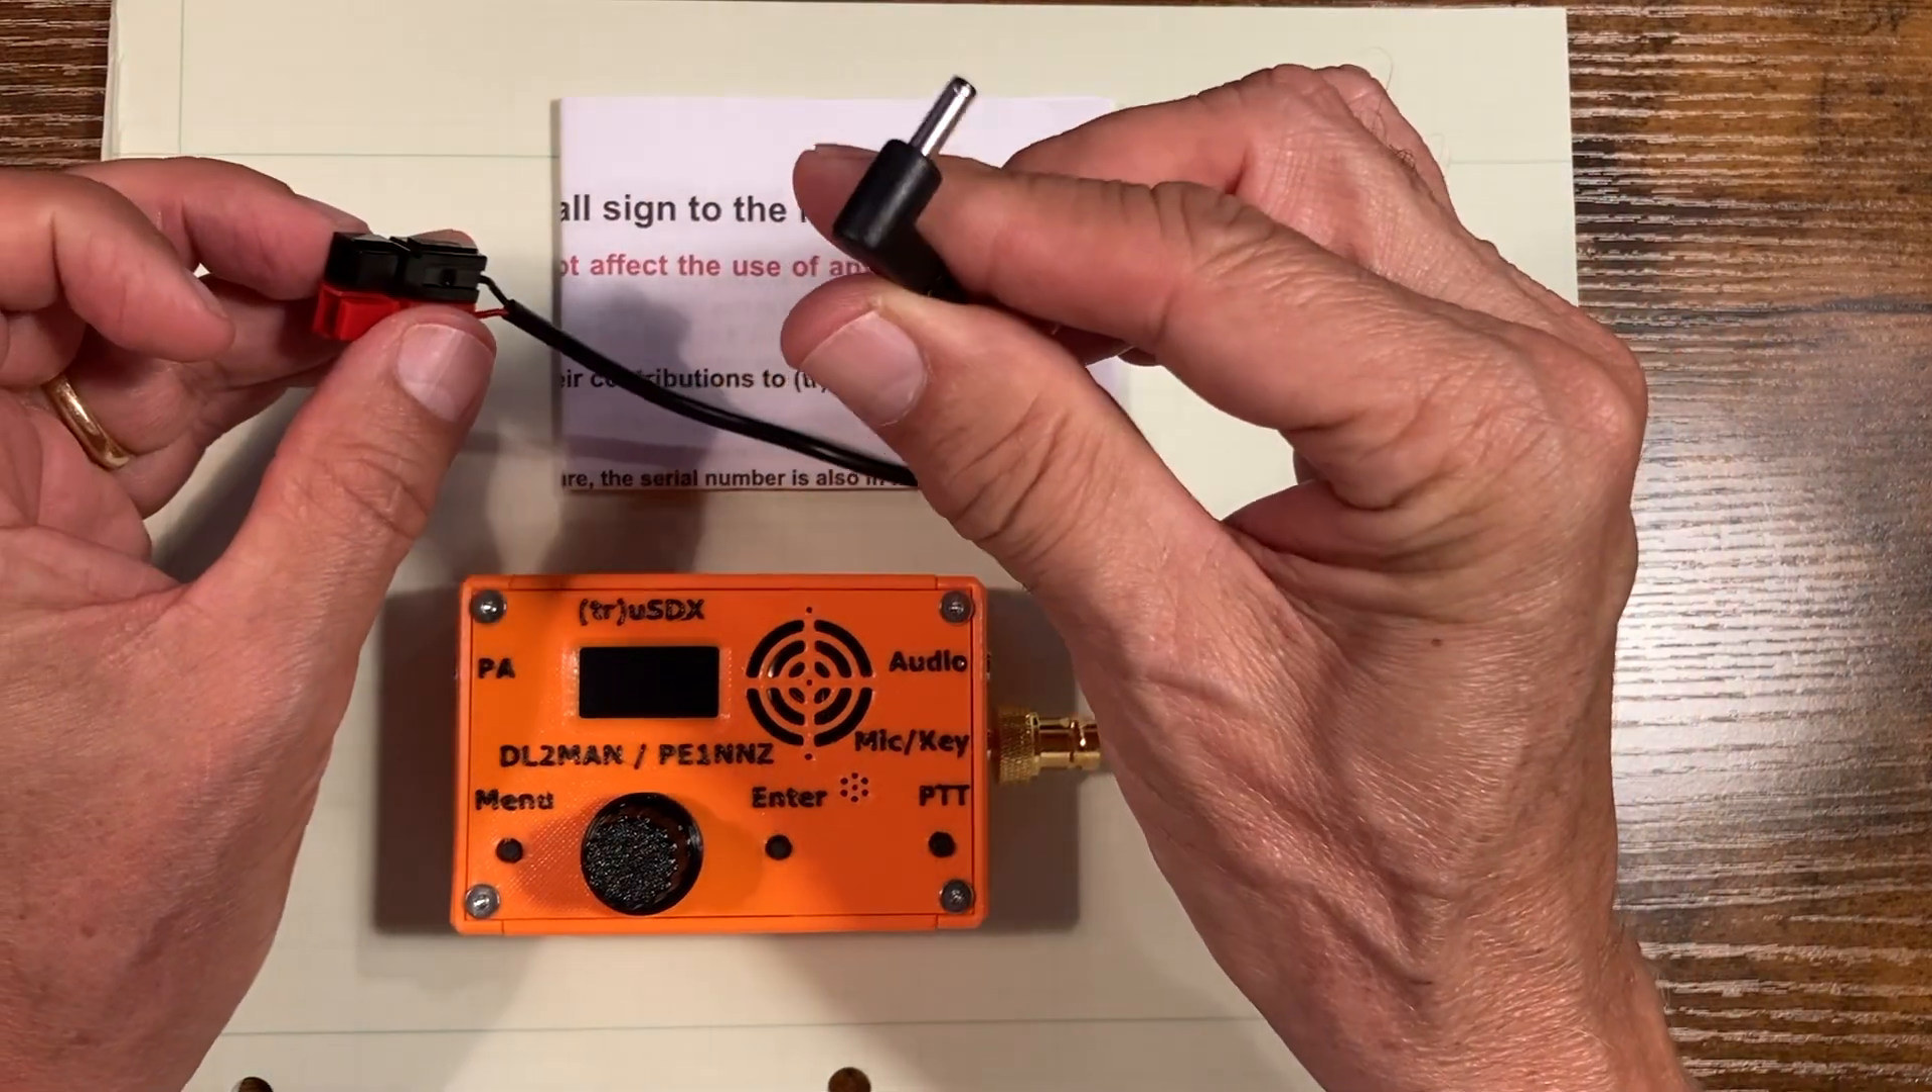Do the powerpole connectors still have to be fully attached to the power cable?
No.